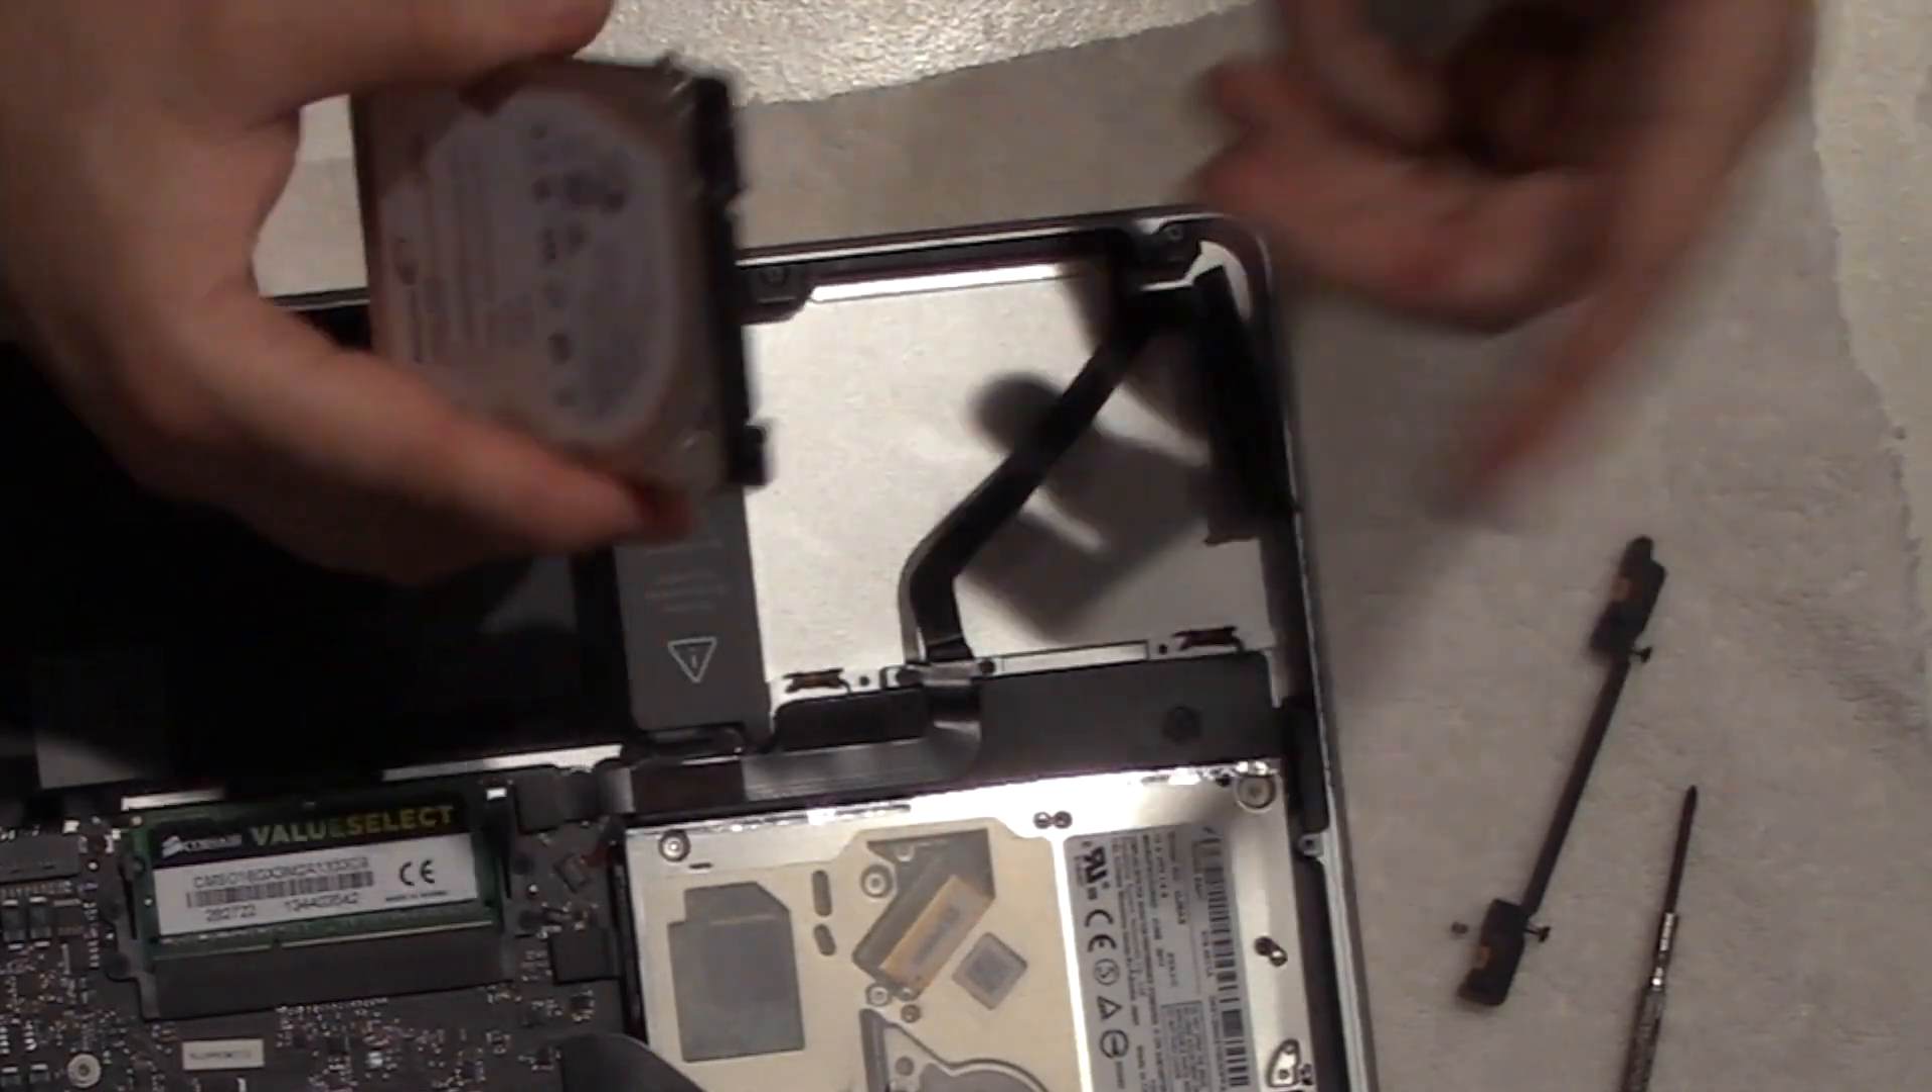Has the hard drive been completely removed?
Yes.